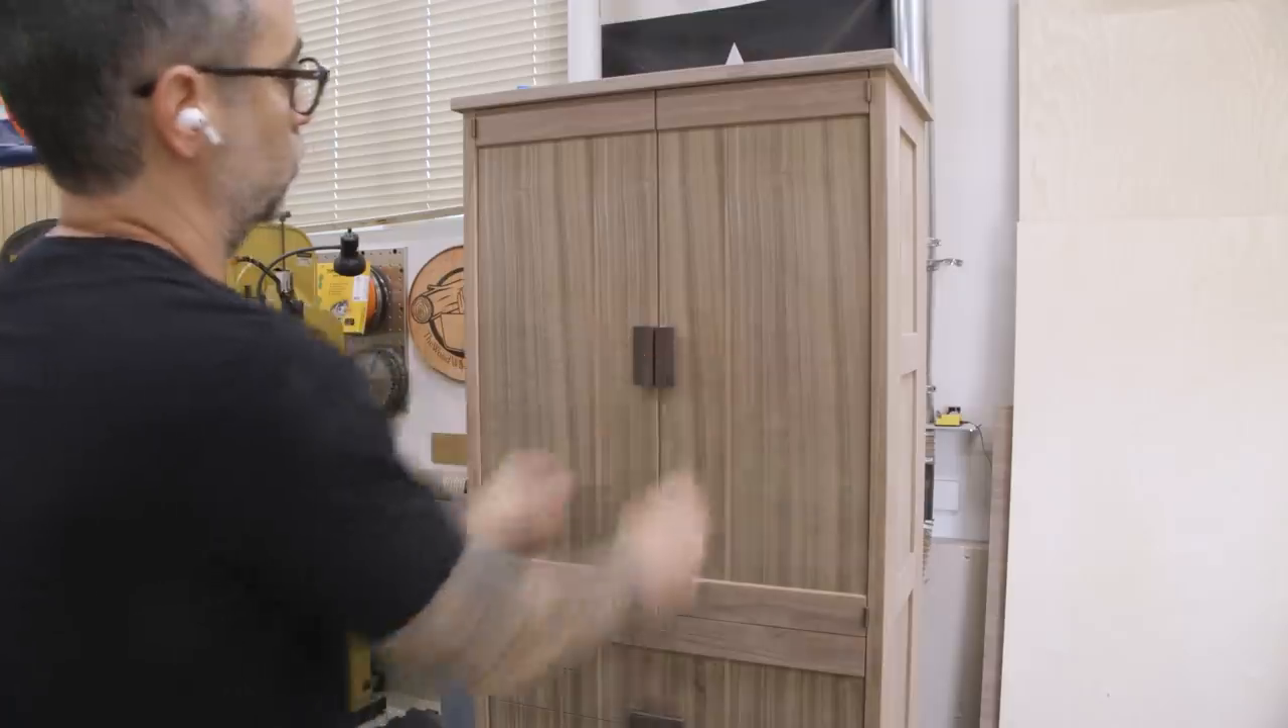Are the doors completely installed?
Yes.